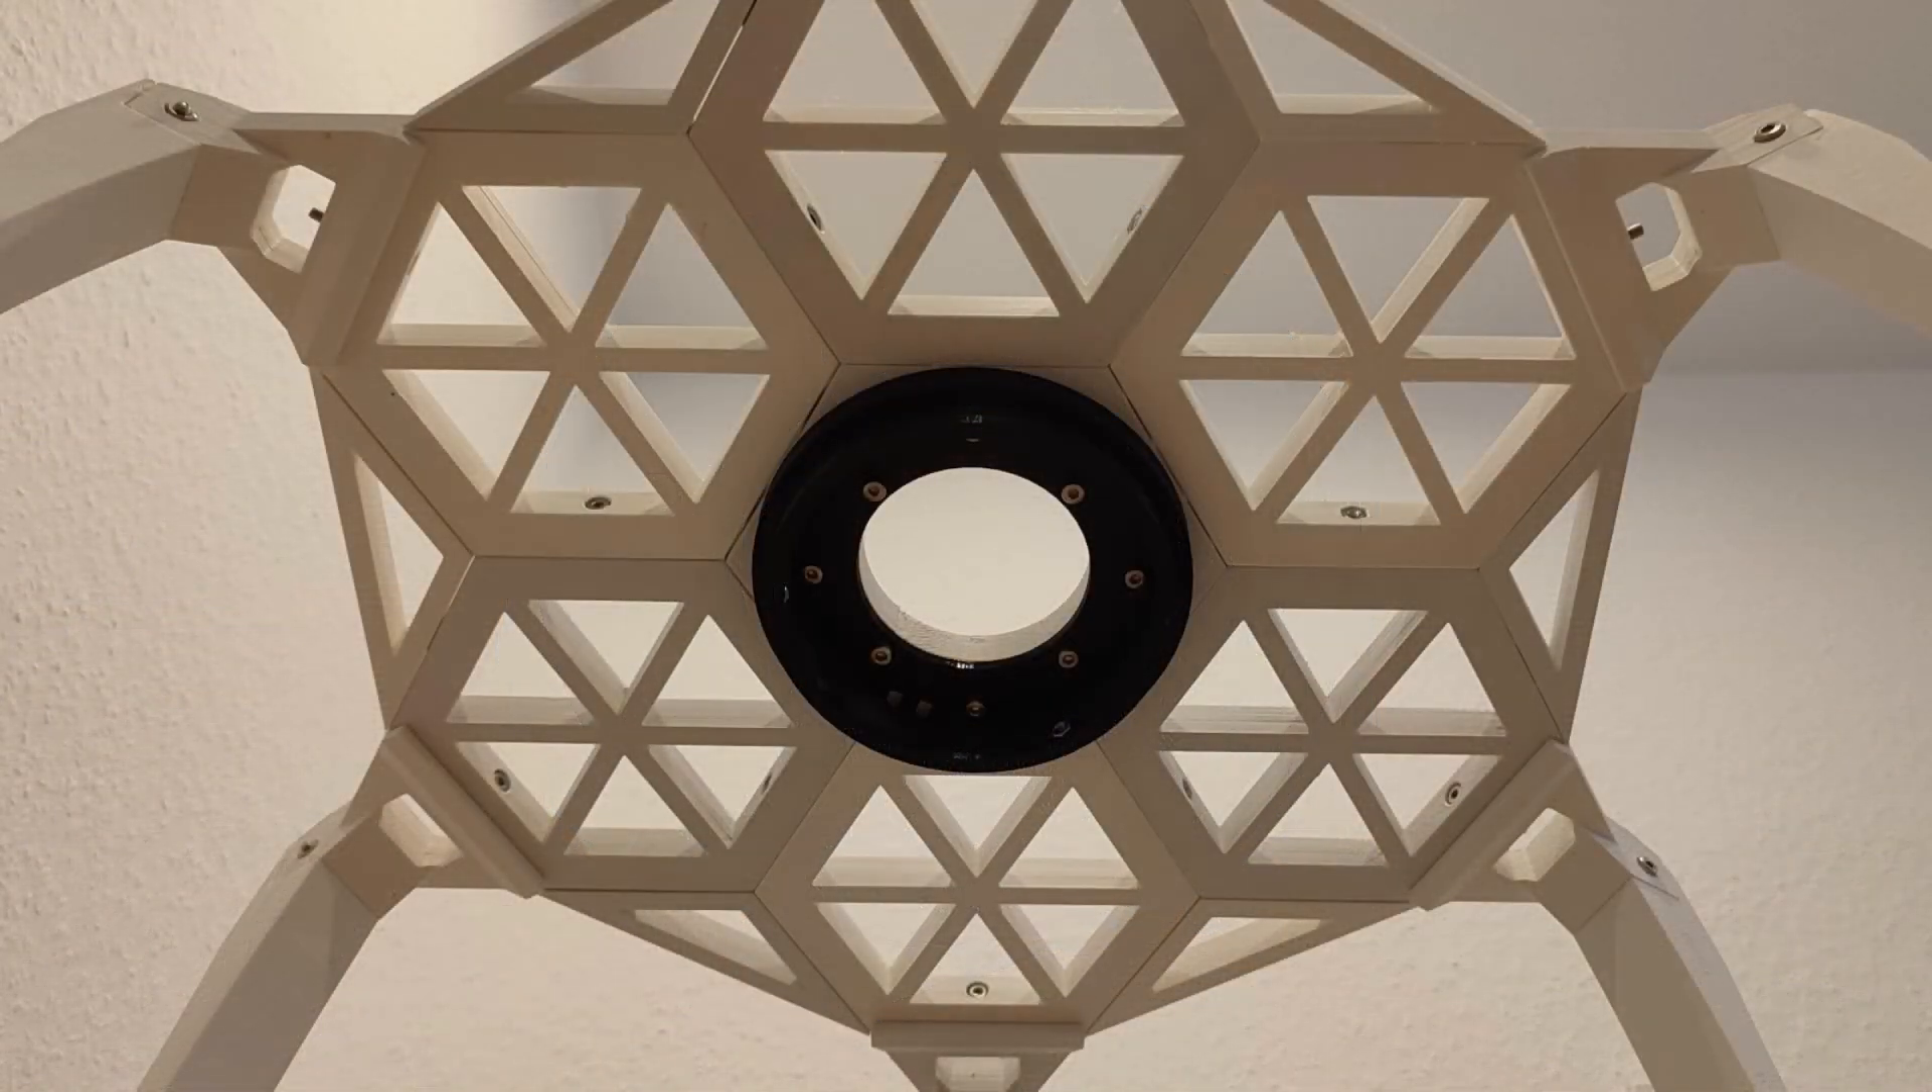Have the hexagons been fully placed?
Yes.